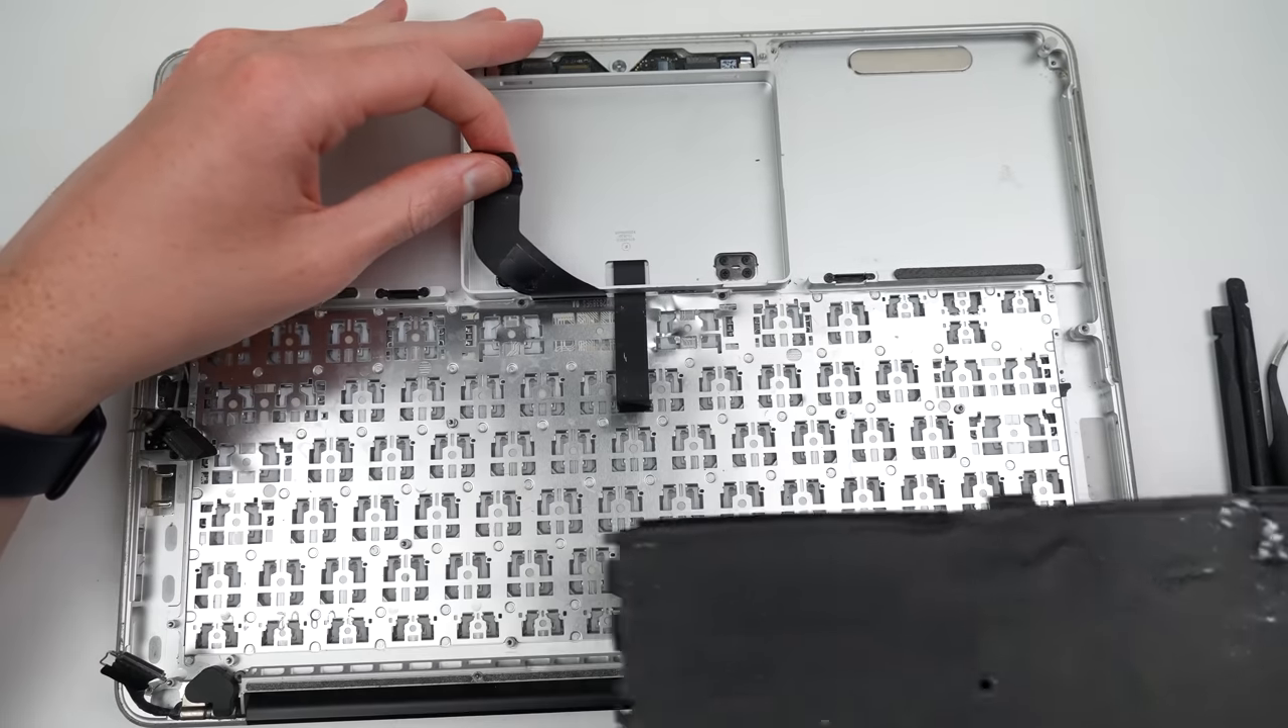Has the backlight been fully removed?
Yes.